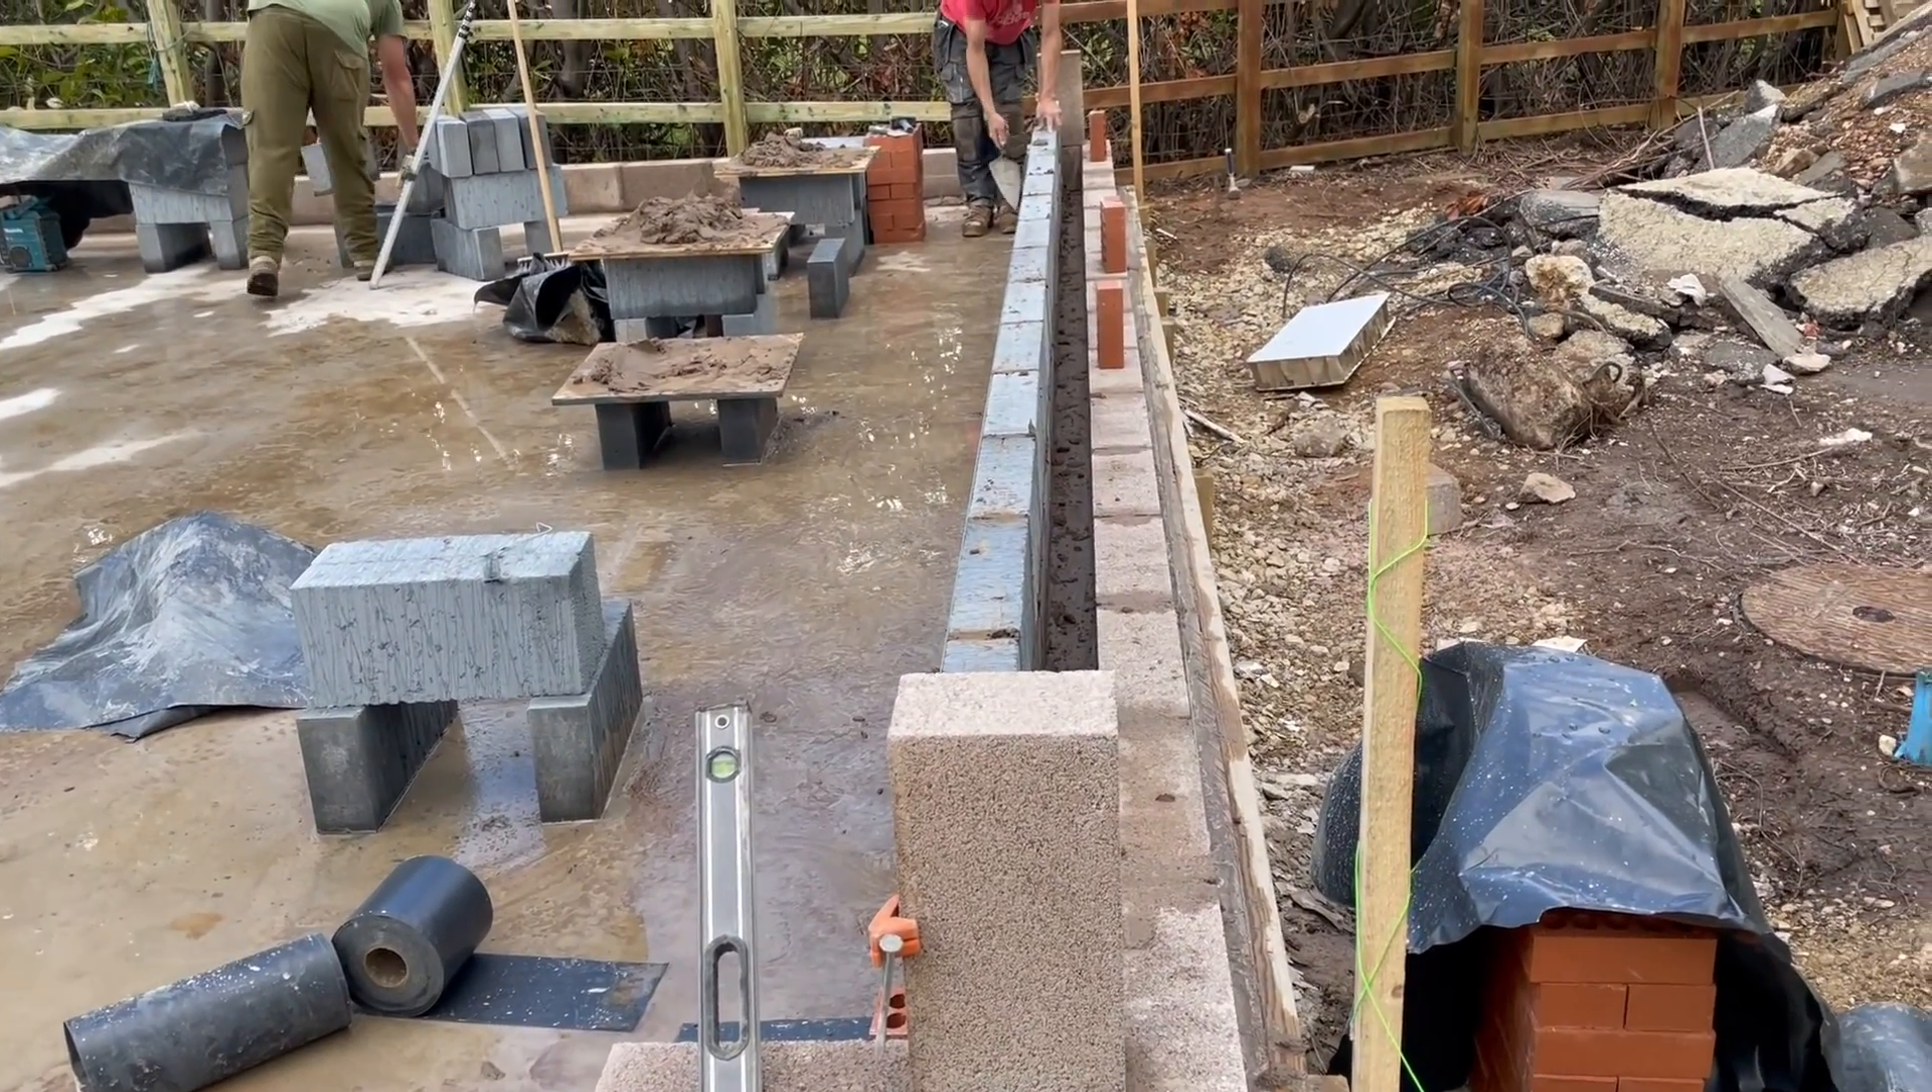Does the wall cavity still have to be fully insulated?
Yes.